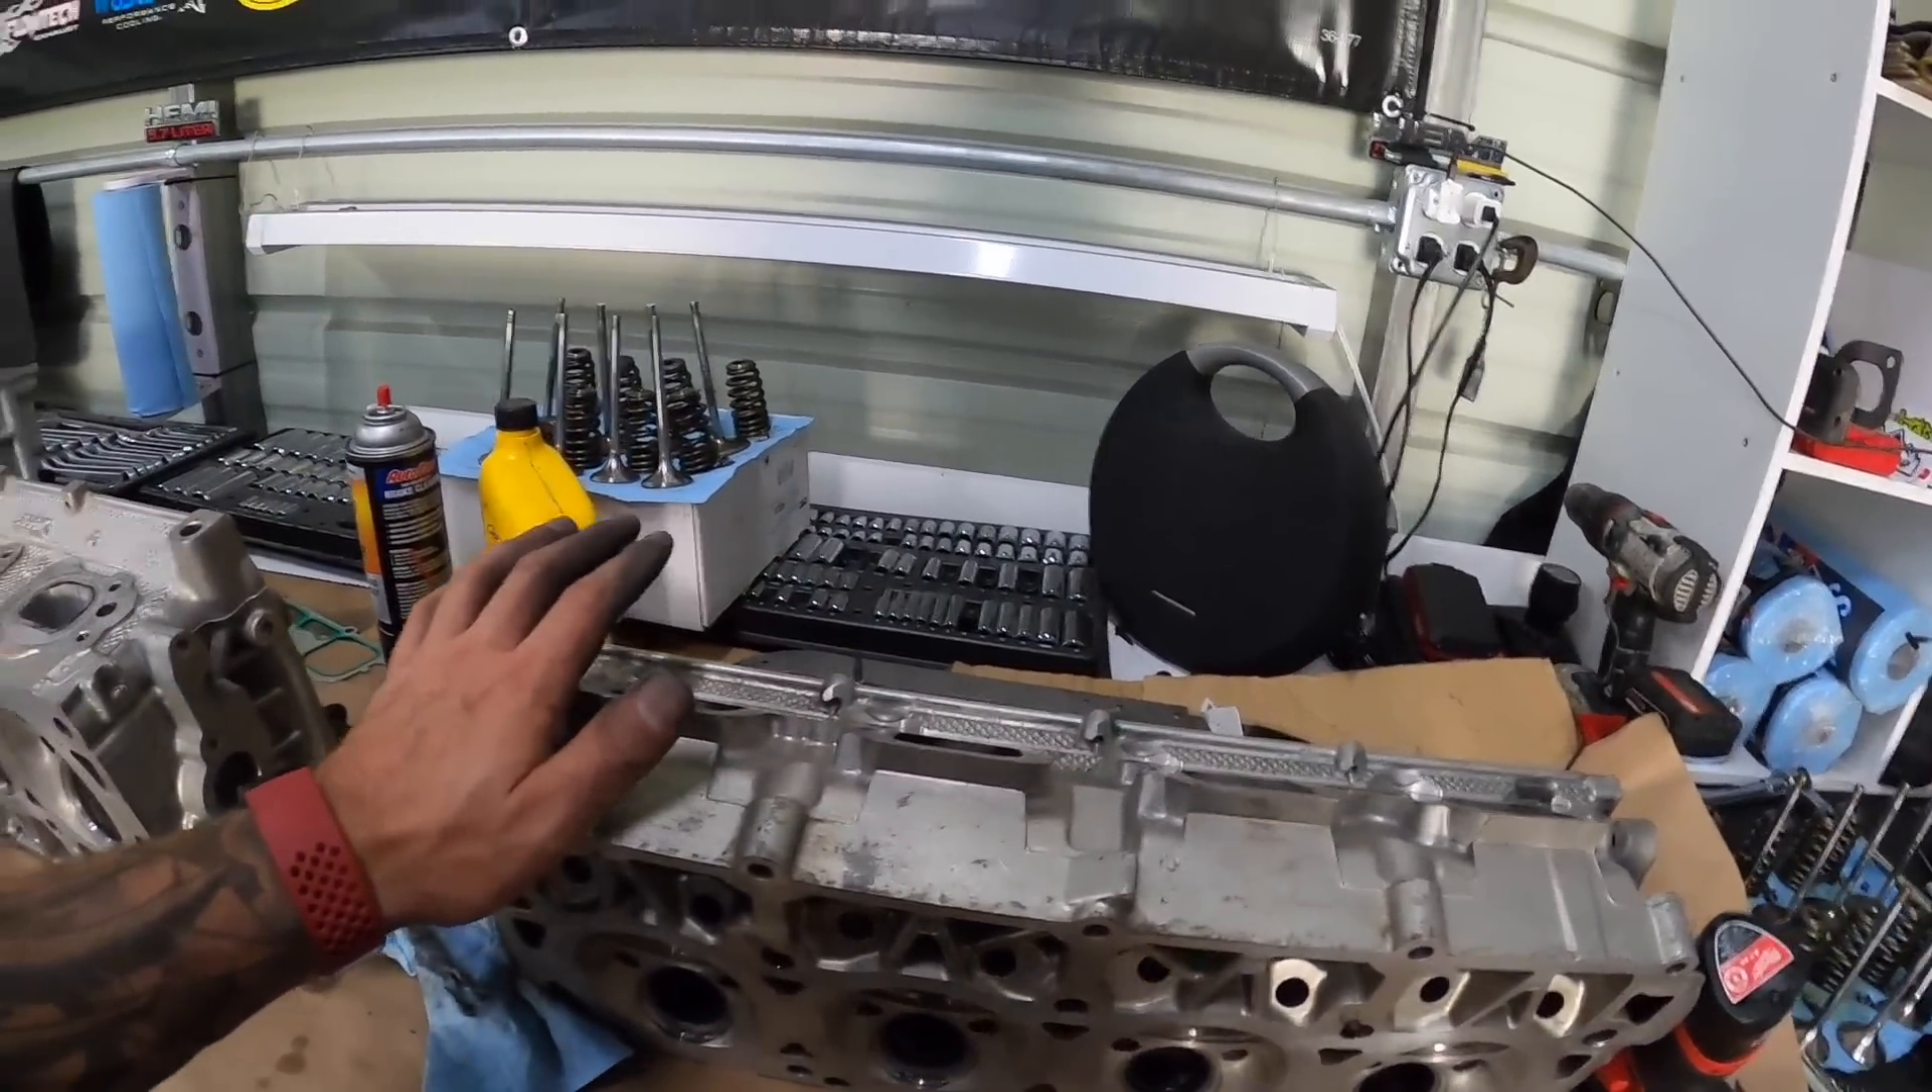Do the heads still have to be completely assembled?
Yes.